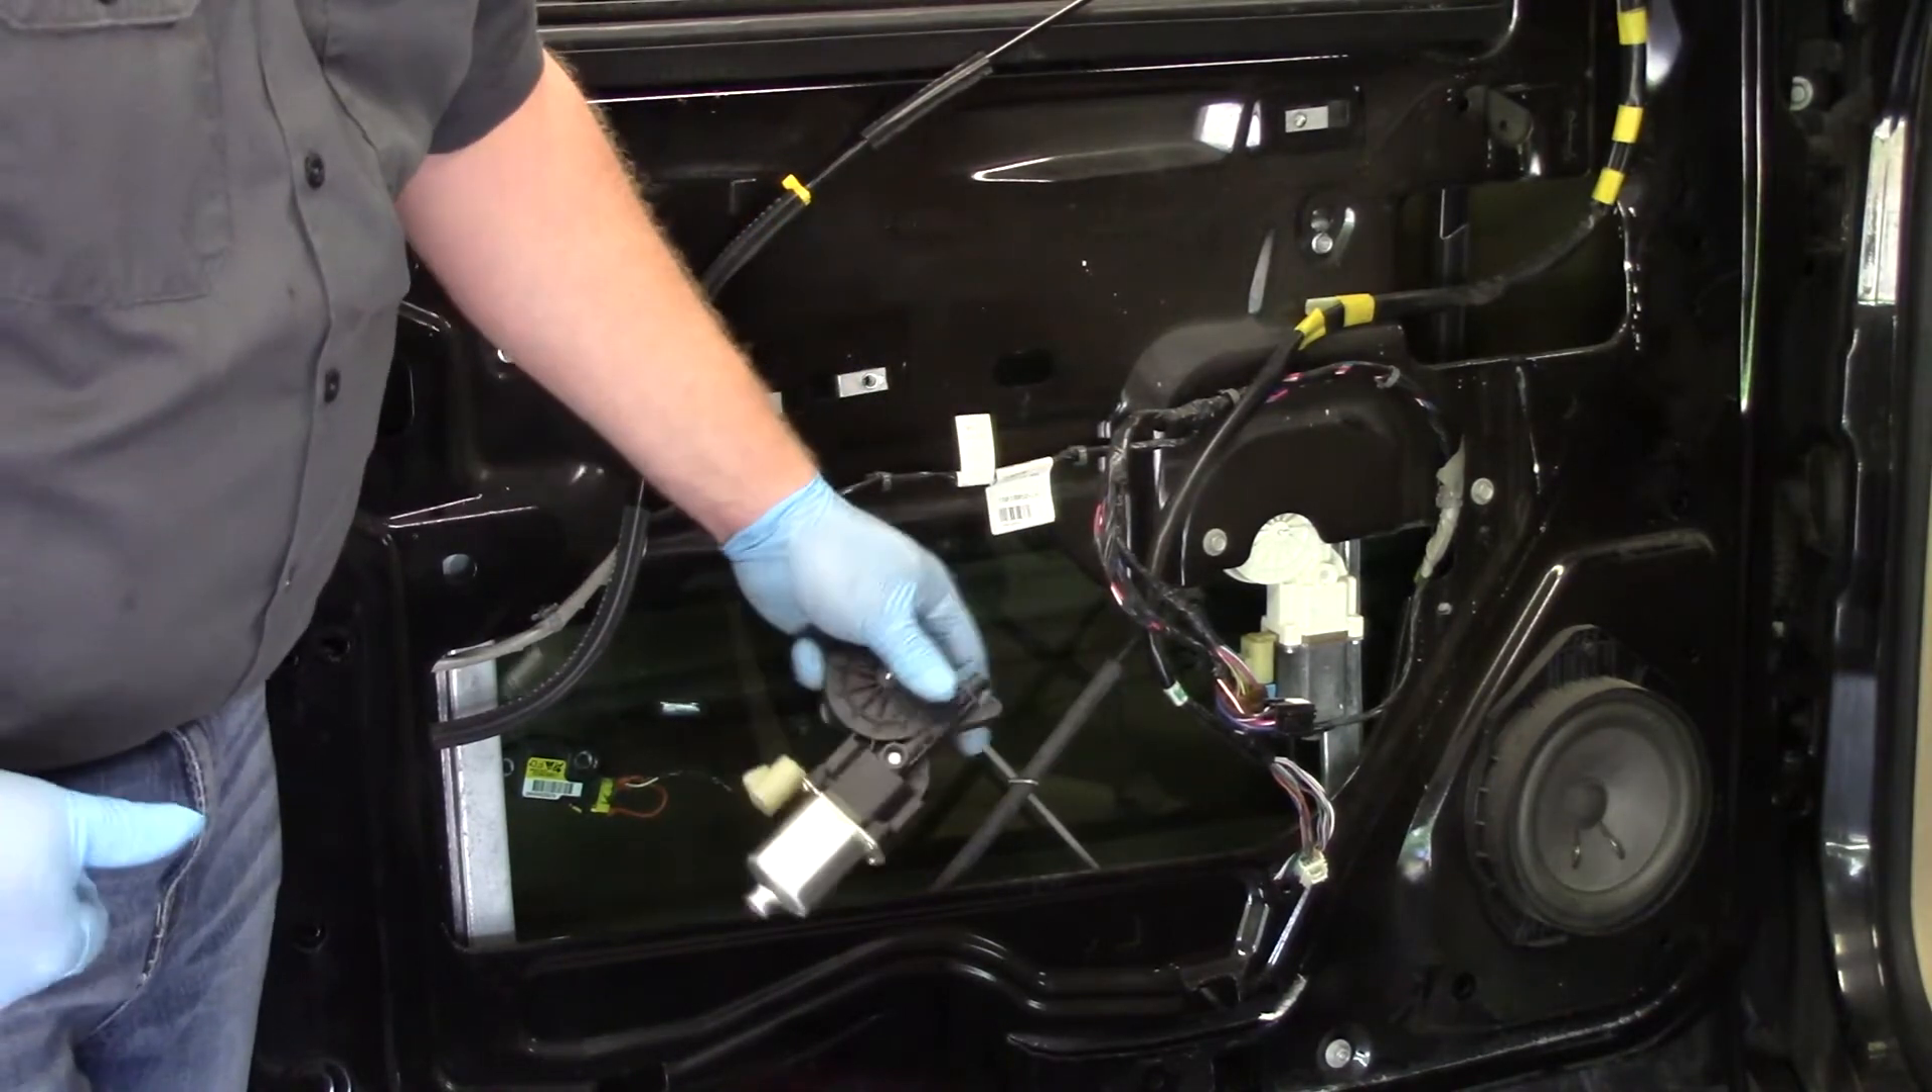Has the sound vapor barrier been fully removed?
Yes.